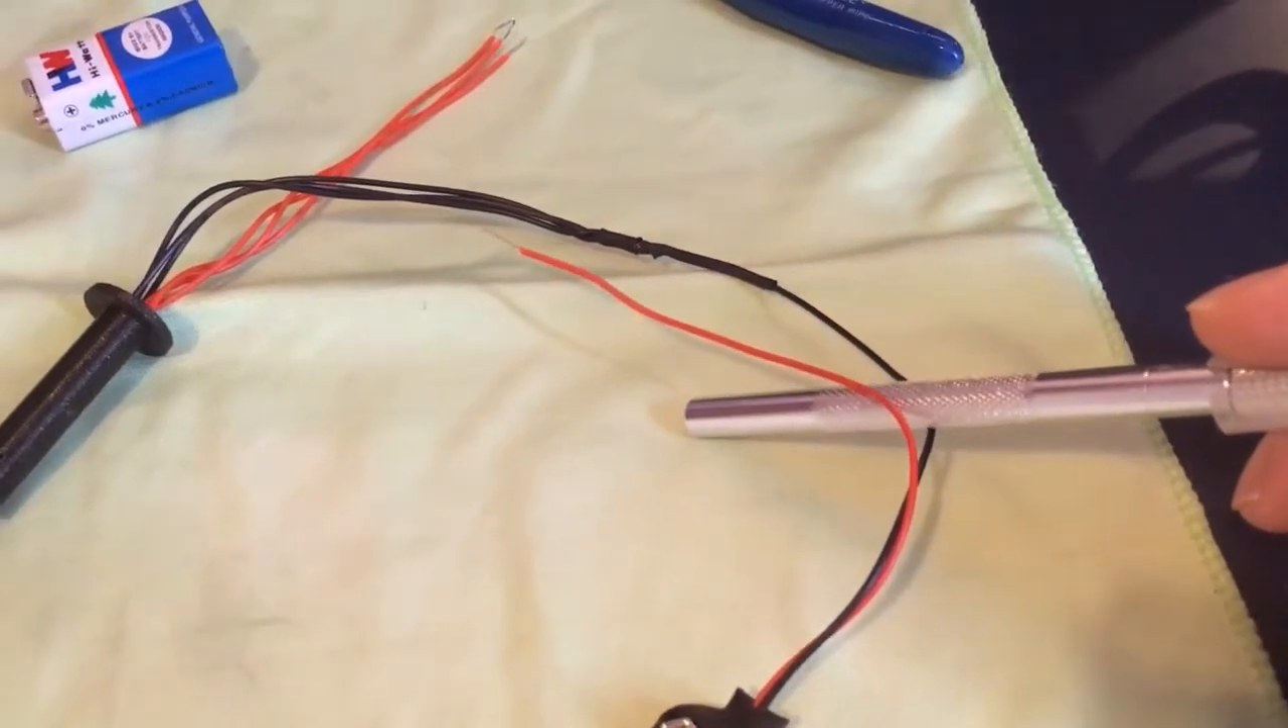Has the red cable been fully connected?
No.